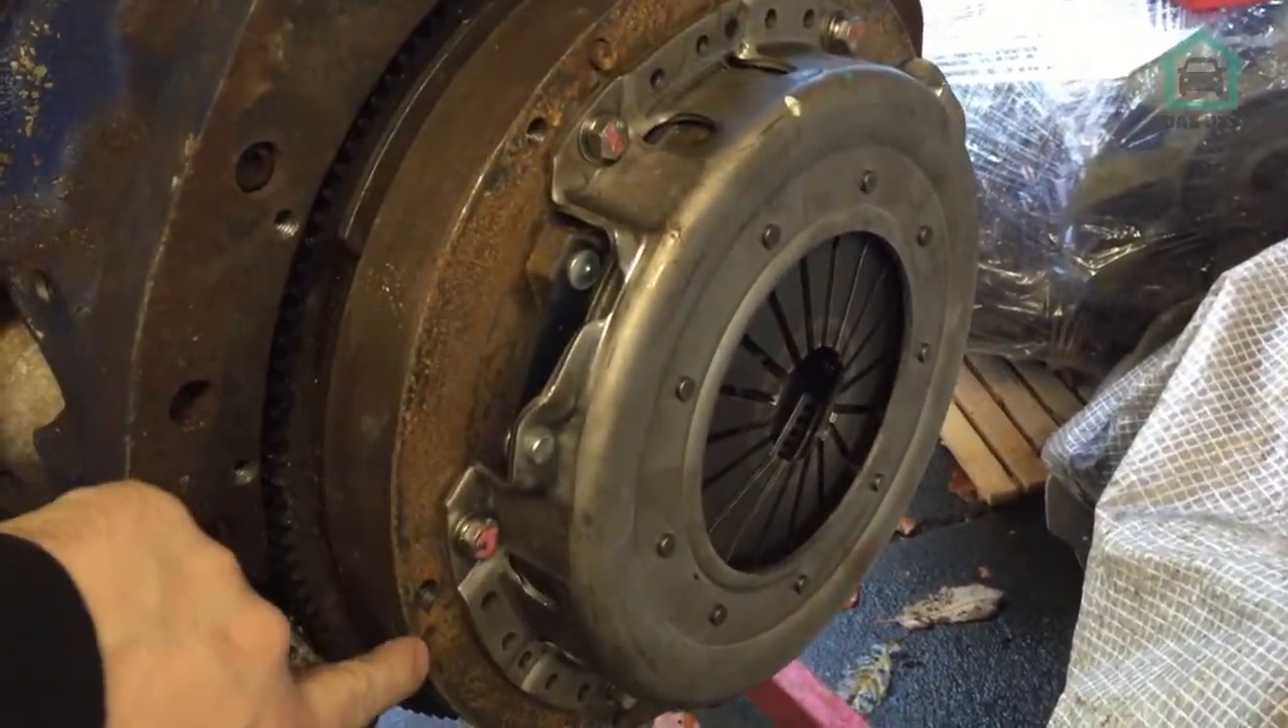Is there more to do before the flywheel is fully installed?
No.